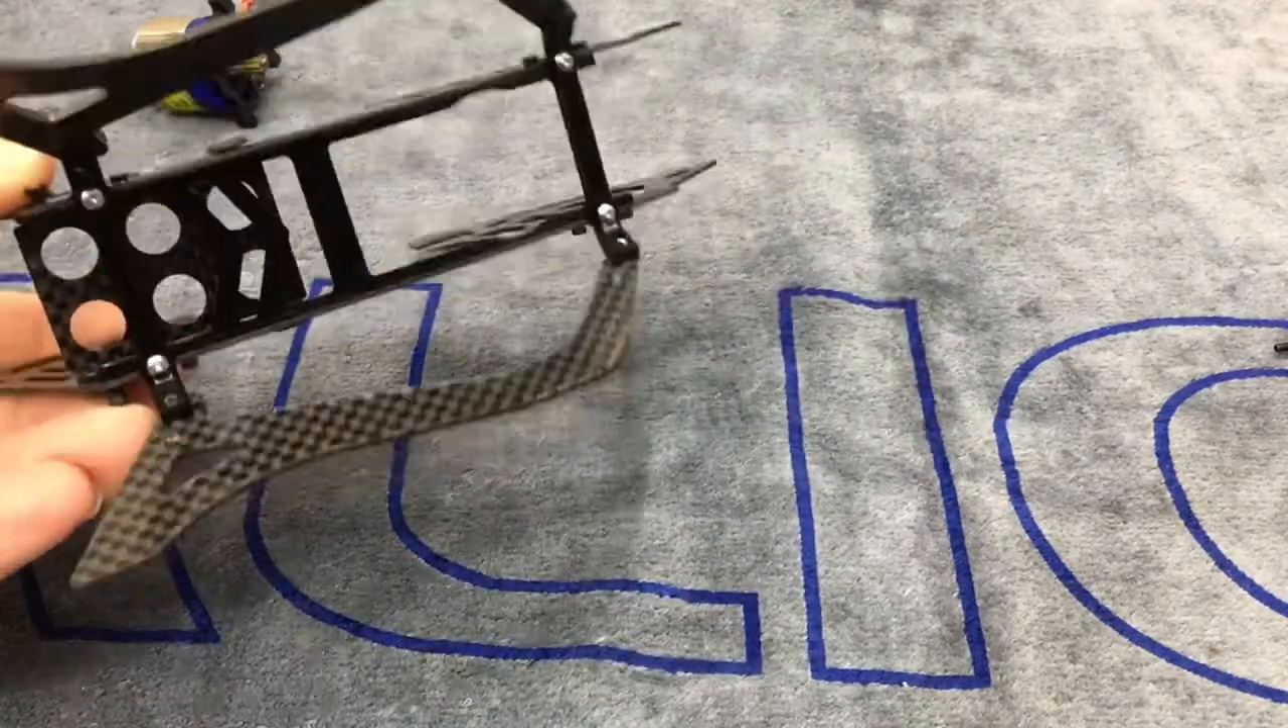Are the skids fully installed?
Yes.